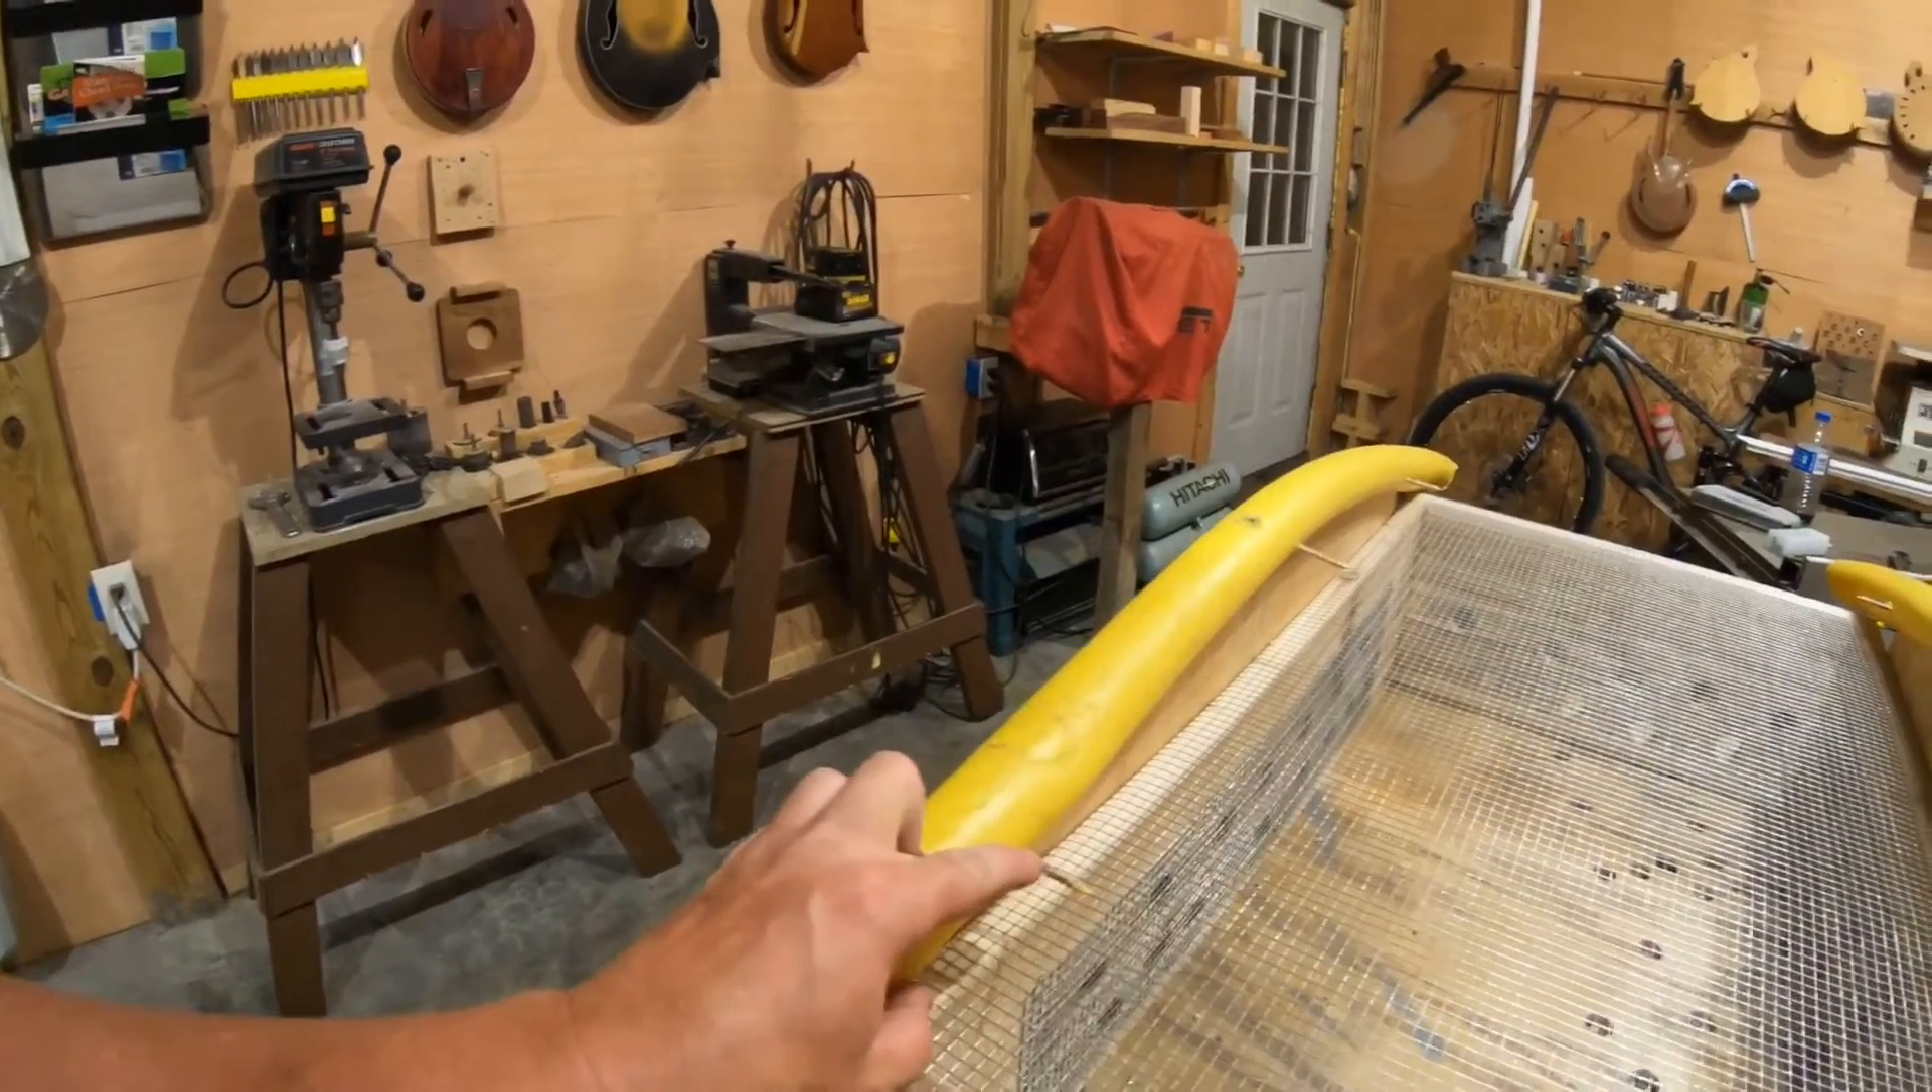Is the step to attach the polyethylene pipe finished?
Yes.